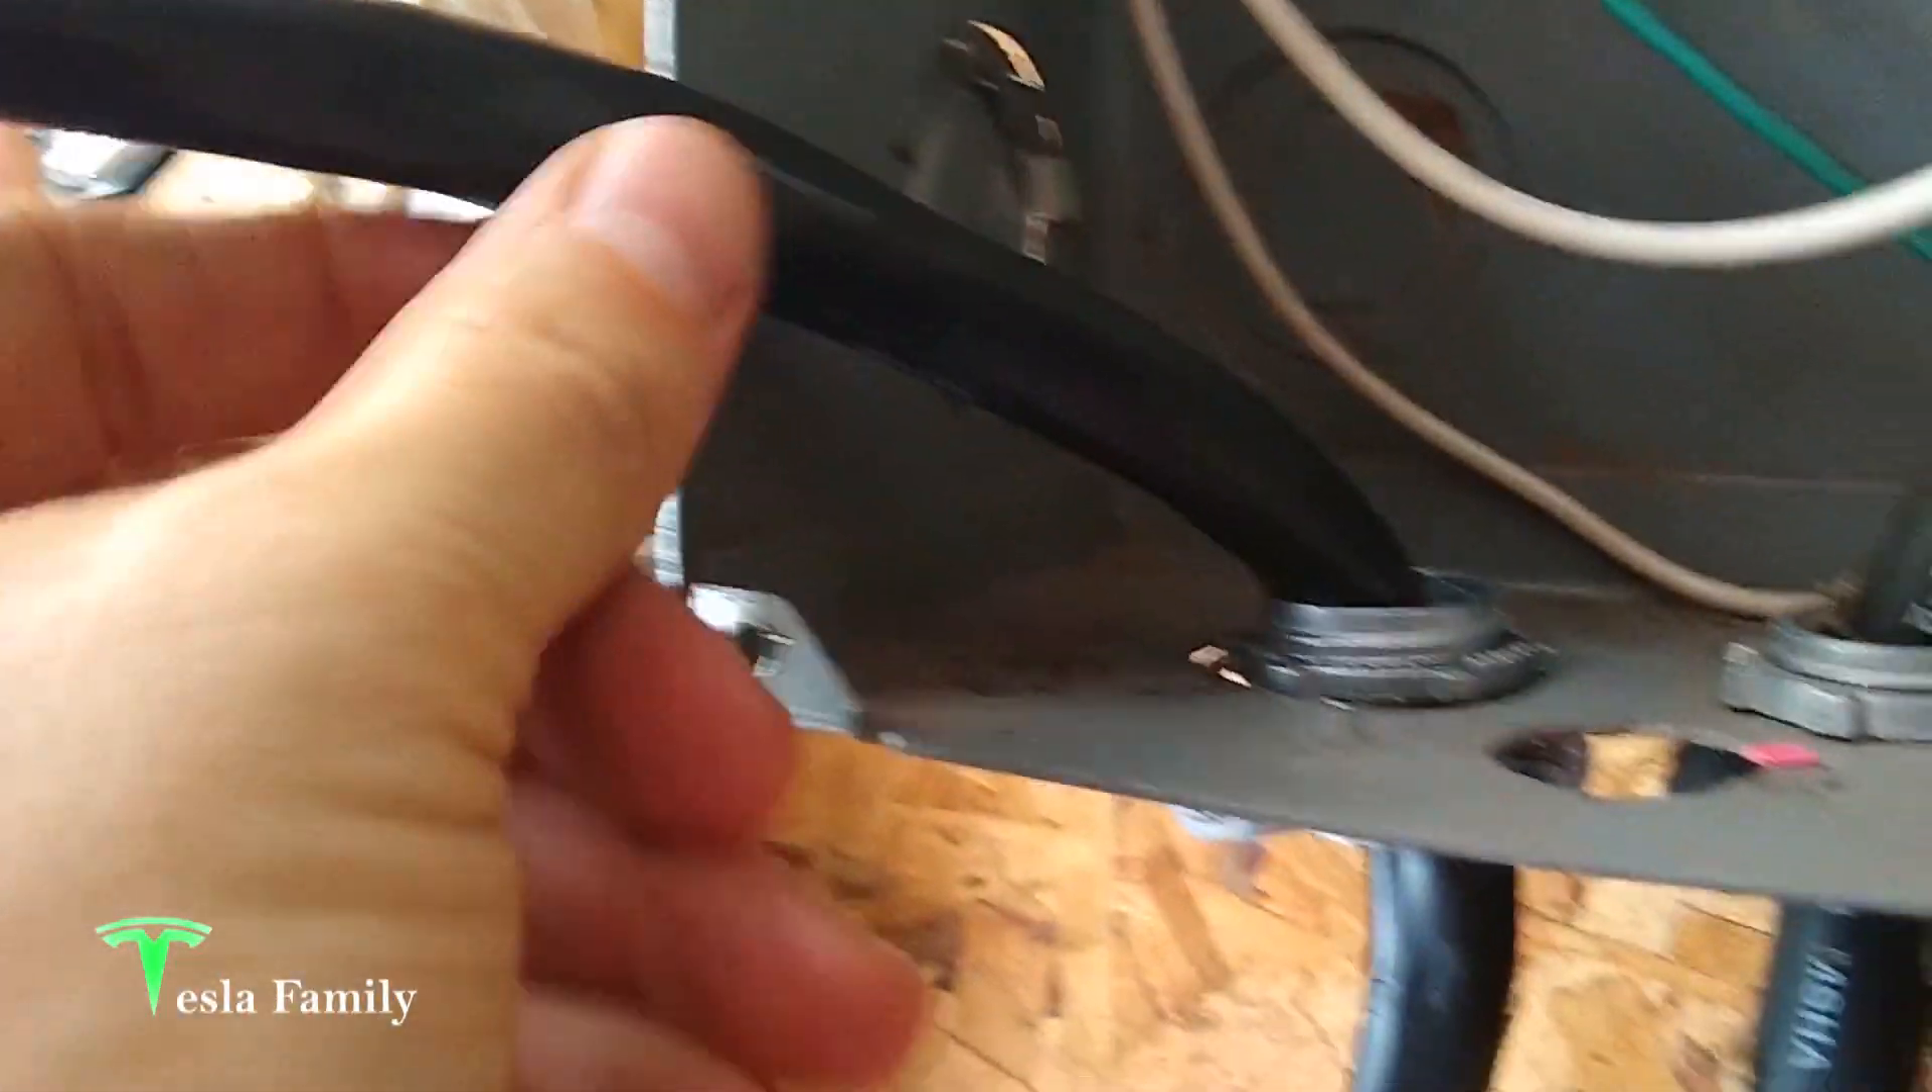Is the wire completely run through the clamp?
Yes.